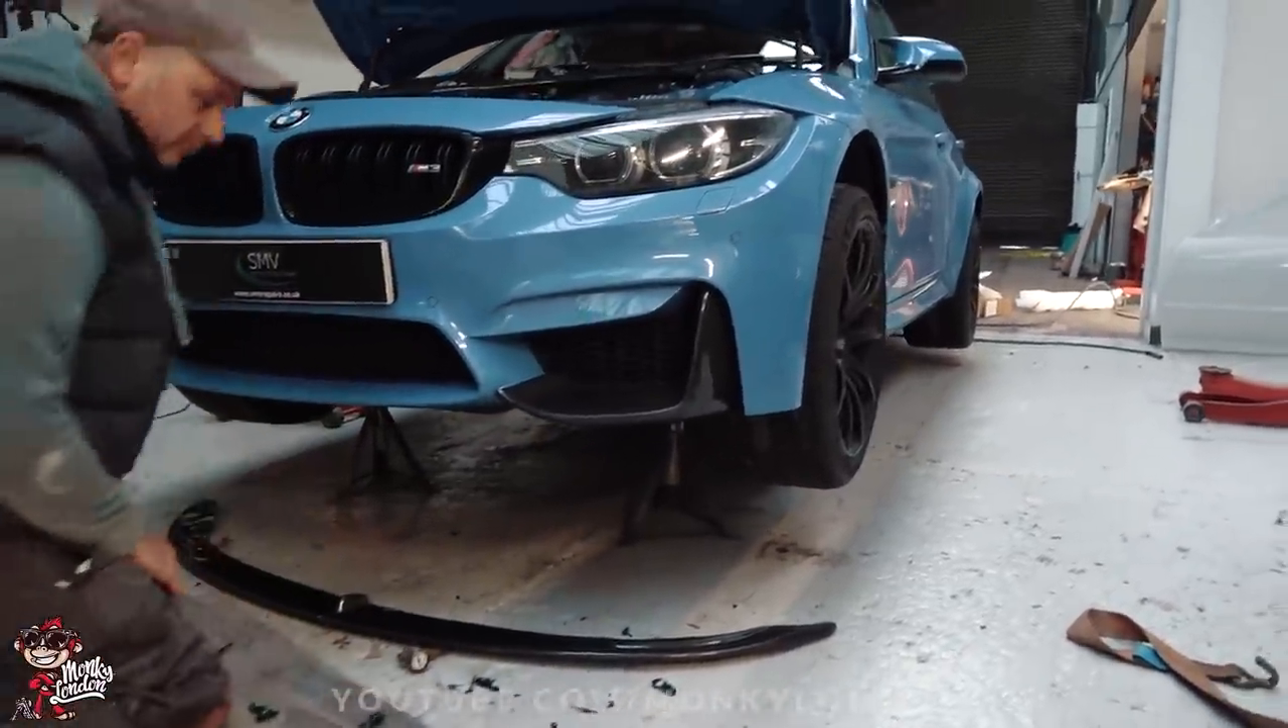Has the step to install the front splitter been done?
No.